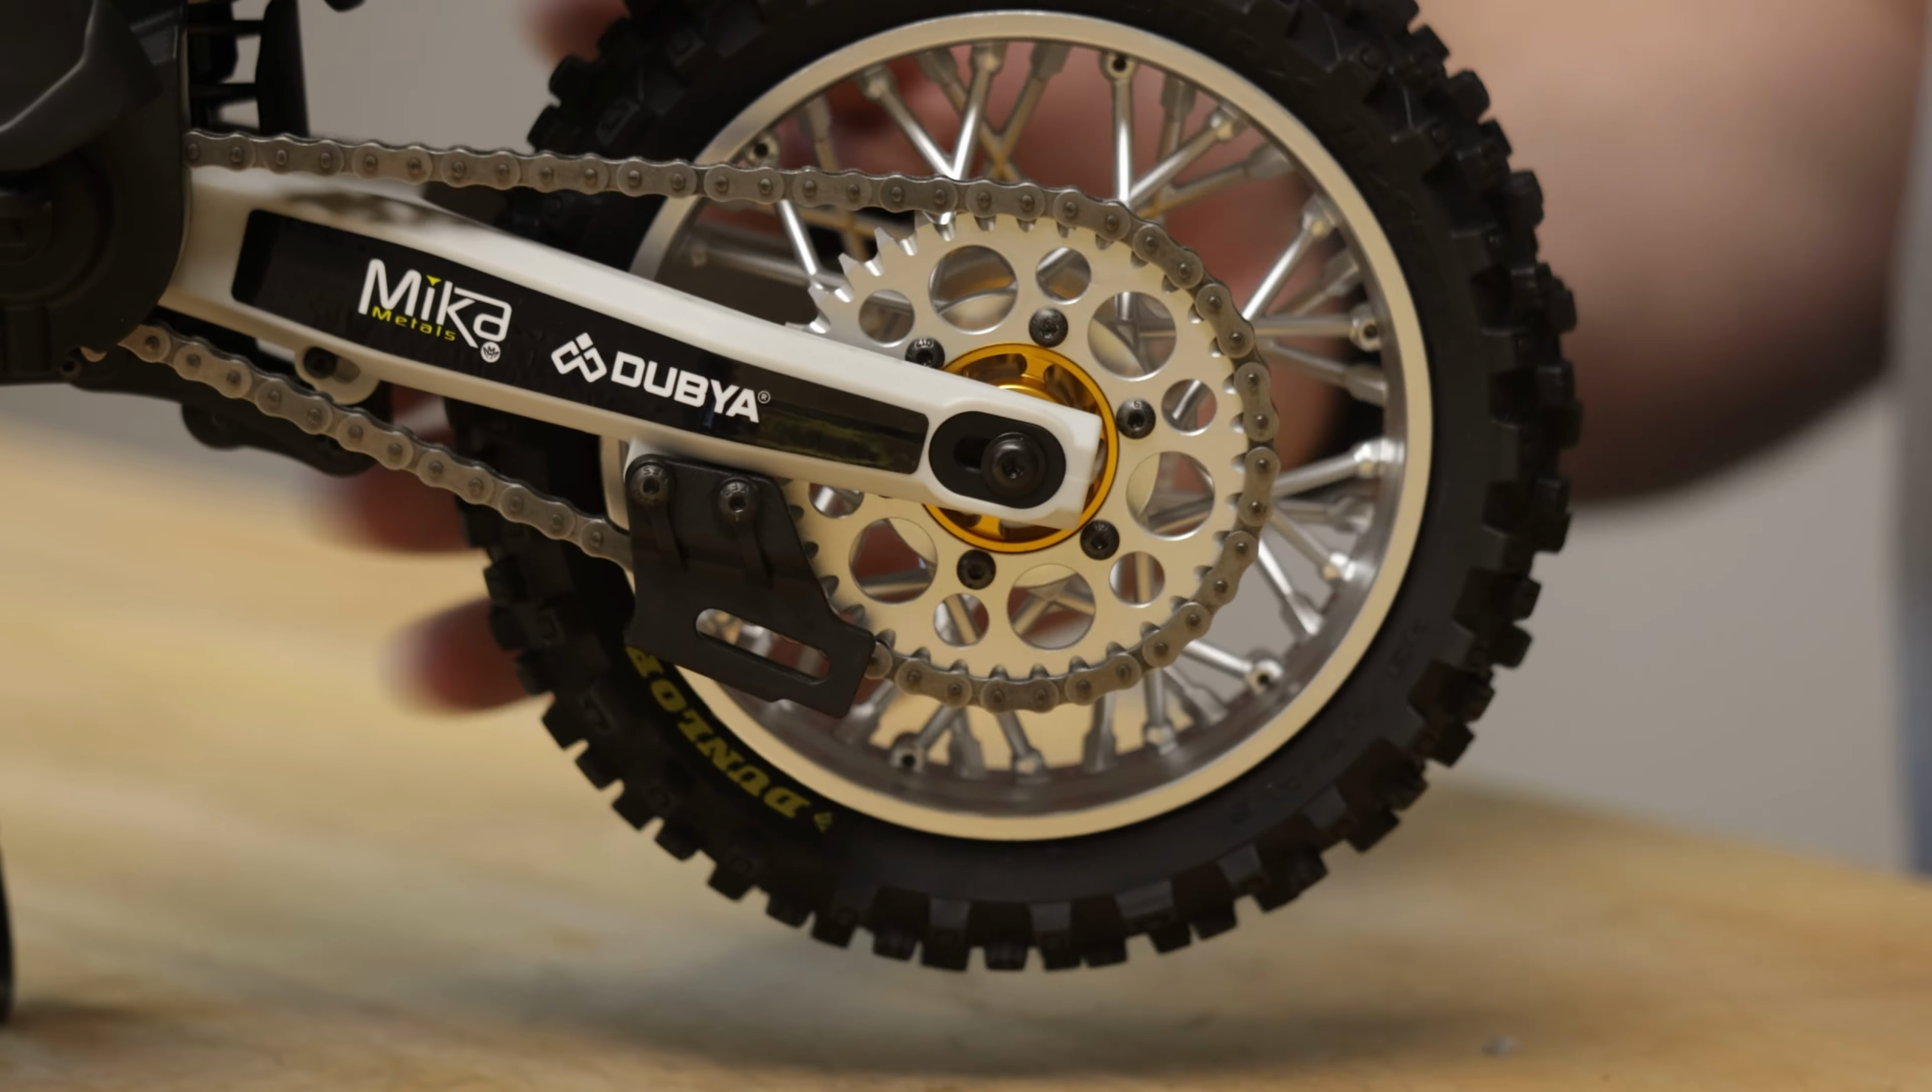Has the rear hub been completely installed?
Yes.